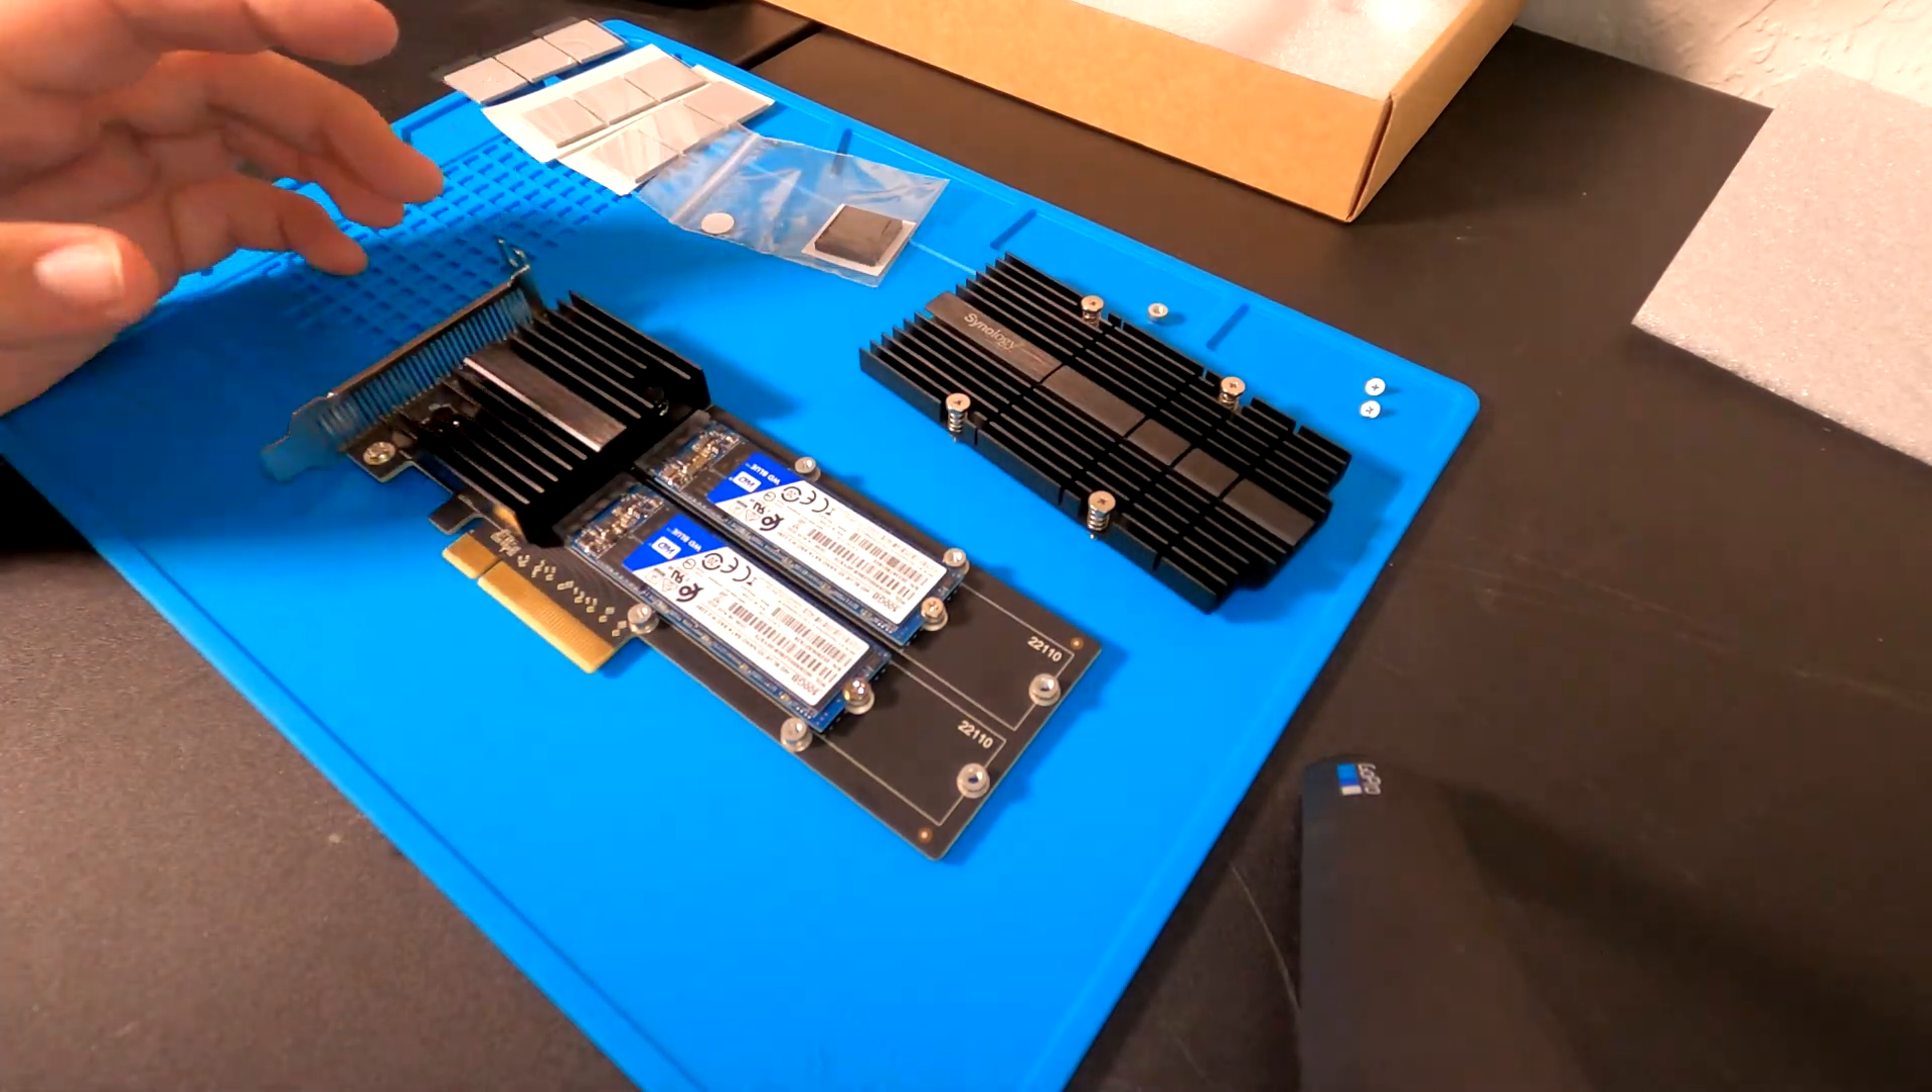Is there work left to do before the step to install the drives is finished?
No.